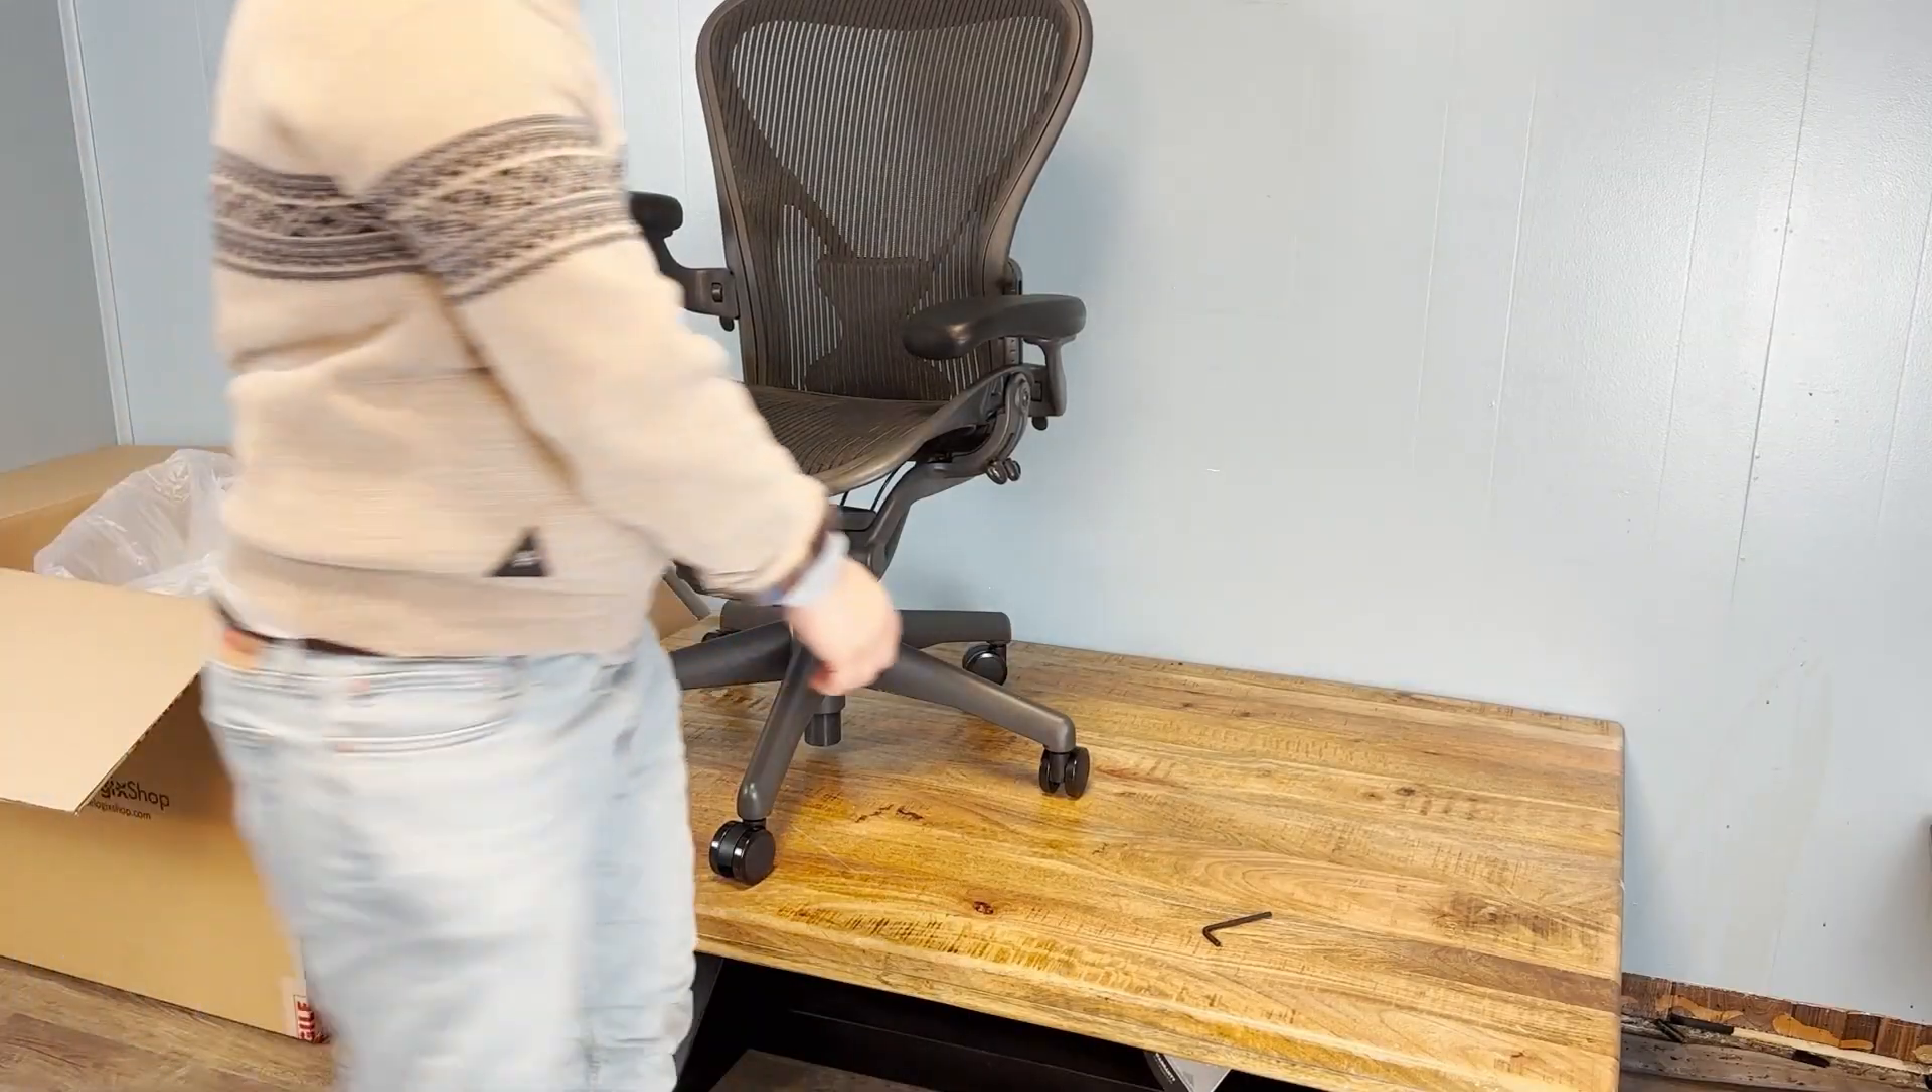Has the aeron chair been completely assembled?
Yes.